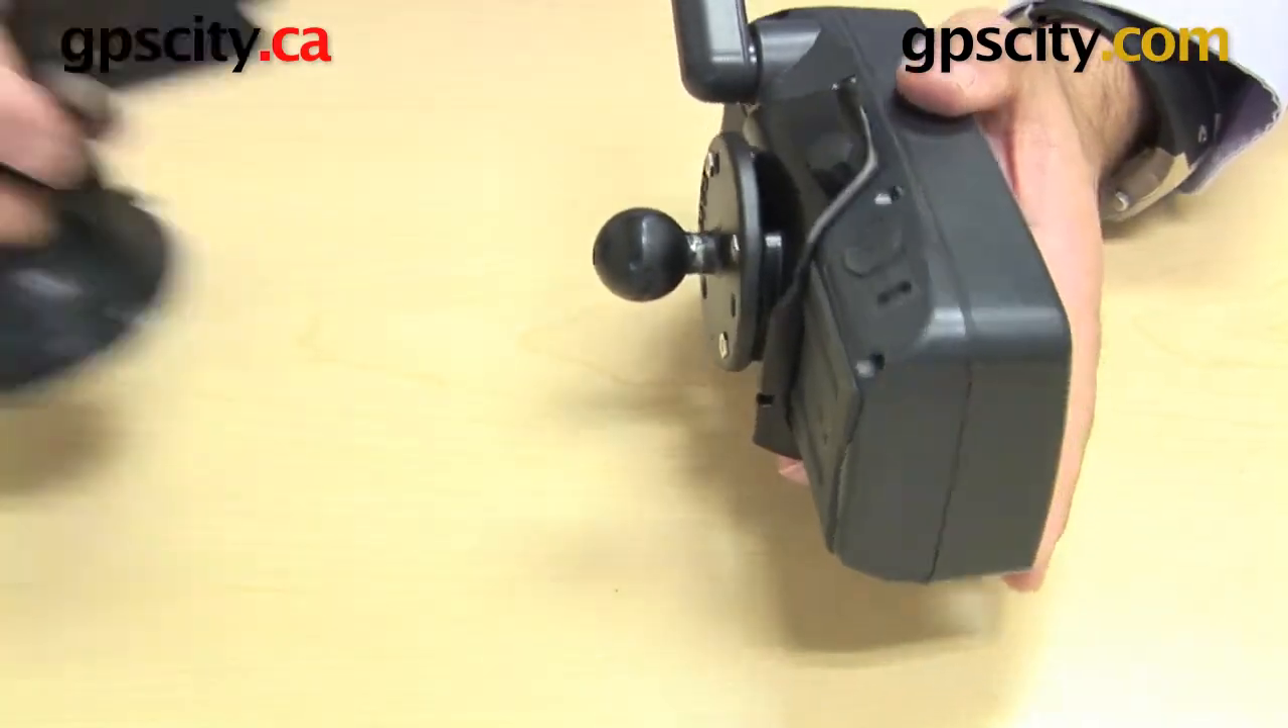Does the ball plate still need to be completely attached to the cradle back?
No.